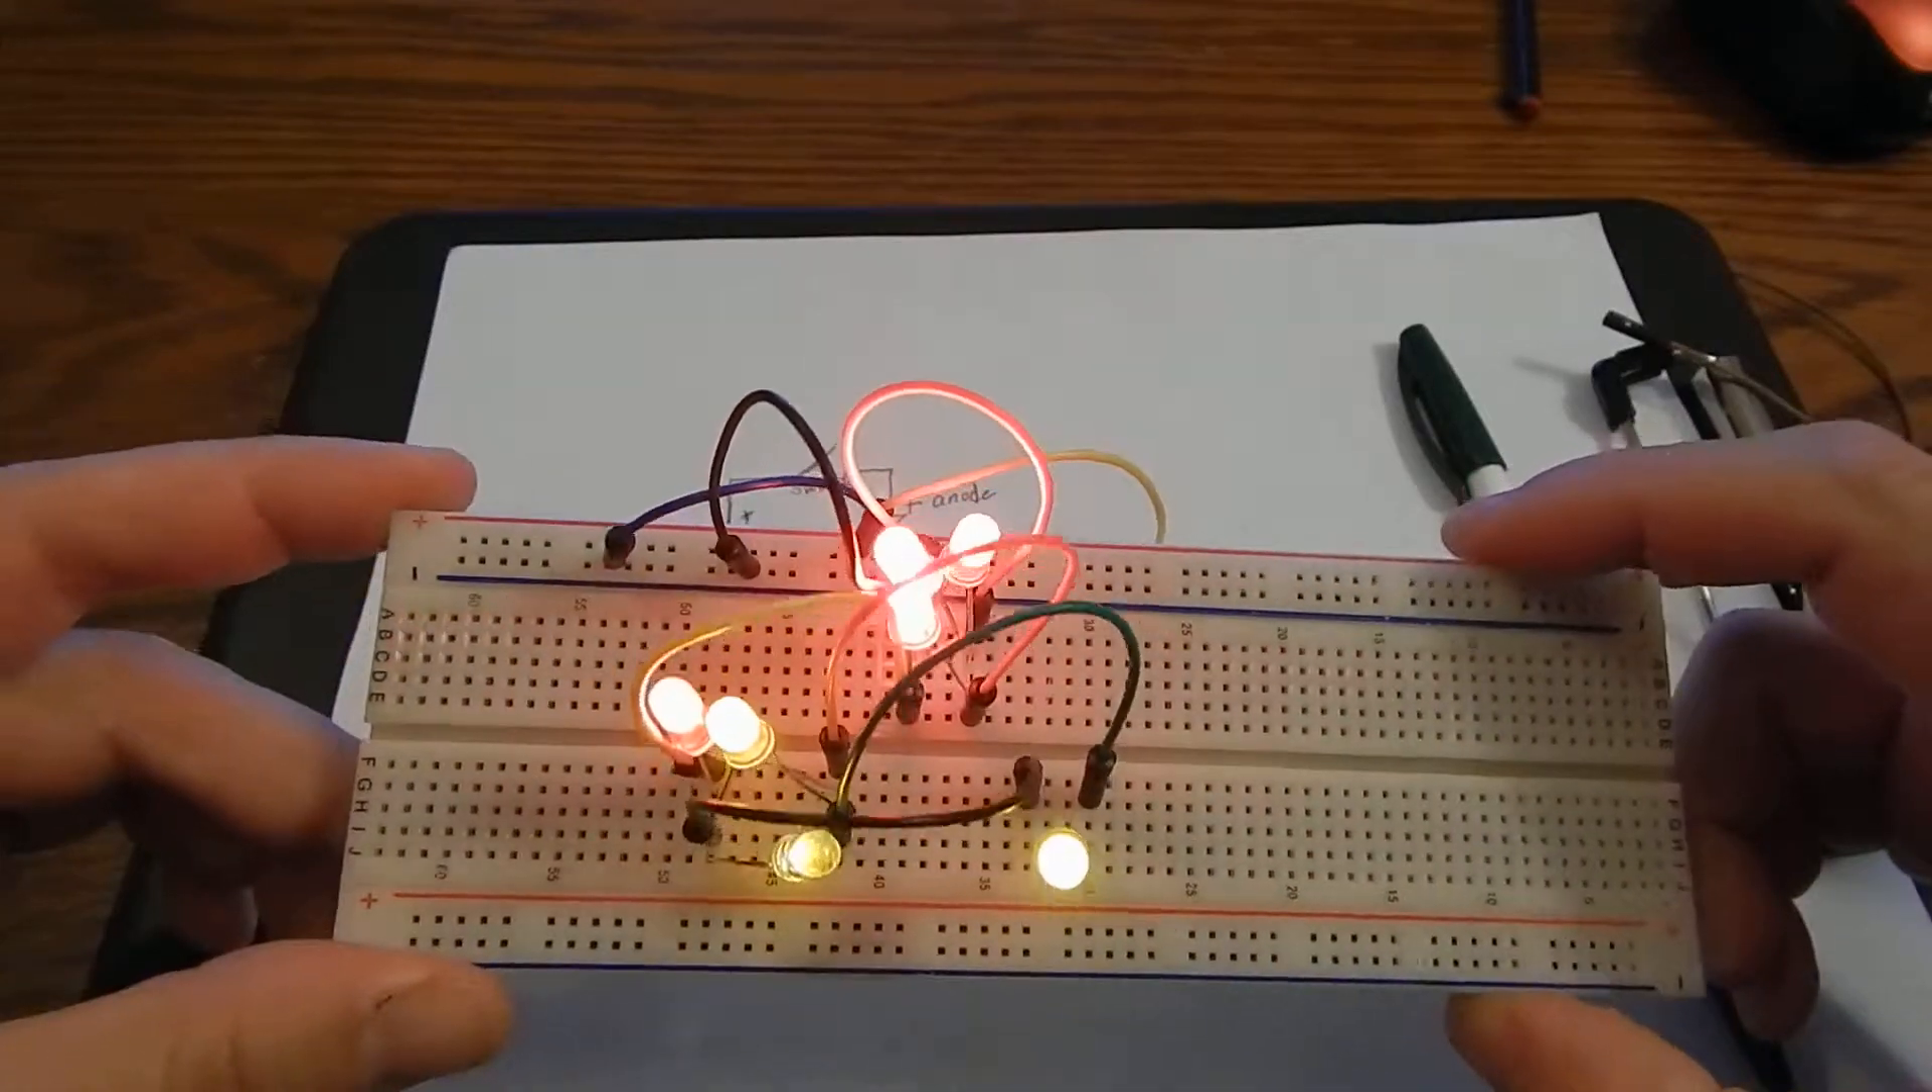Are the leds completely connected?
Yes.